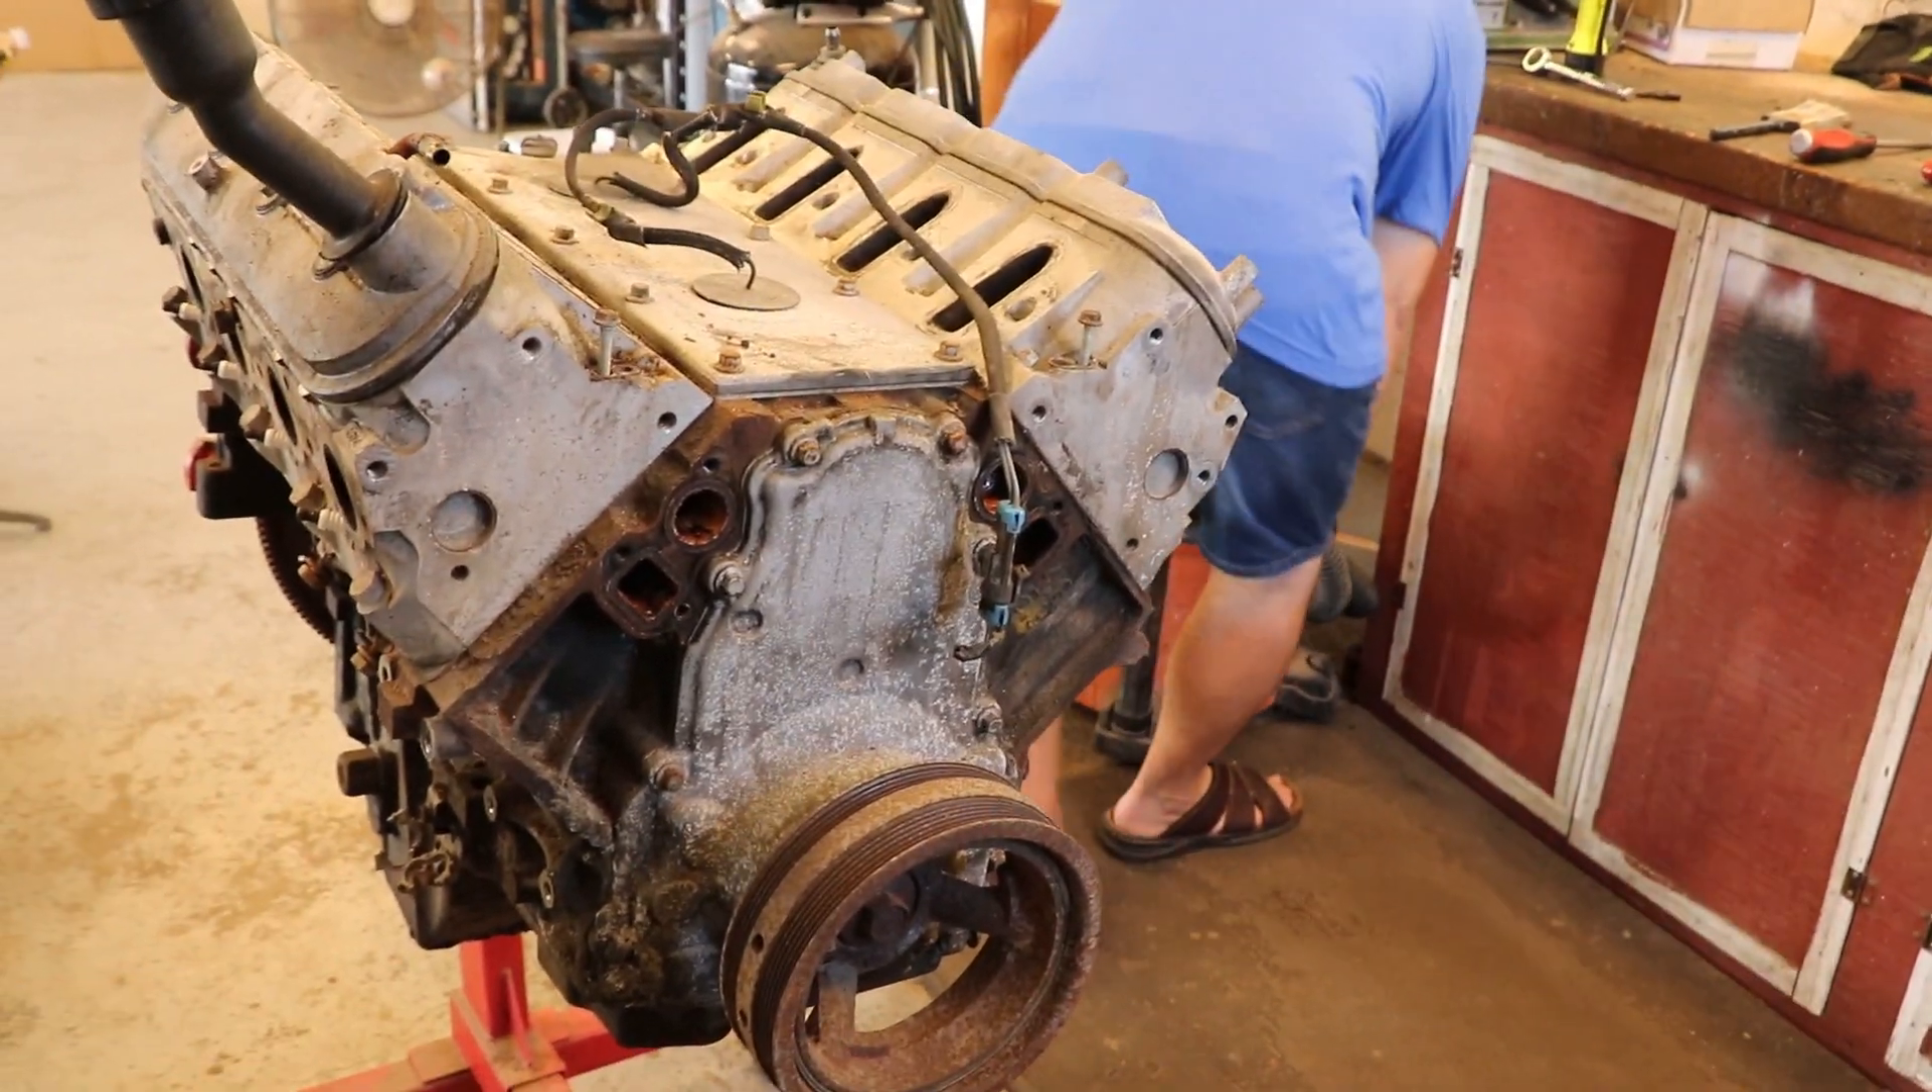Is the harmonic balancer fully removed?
No.